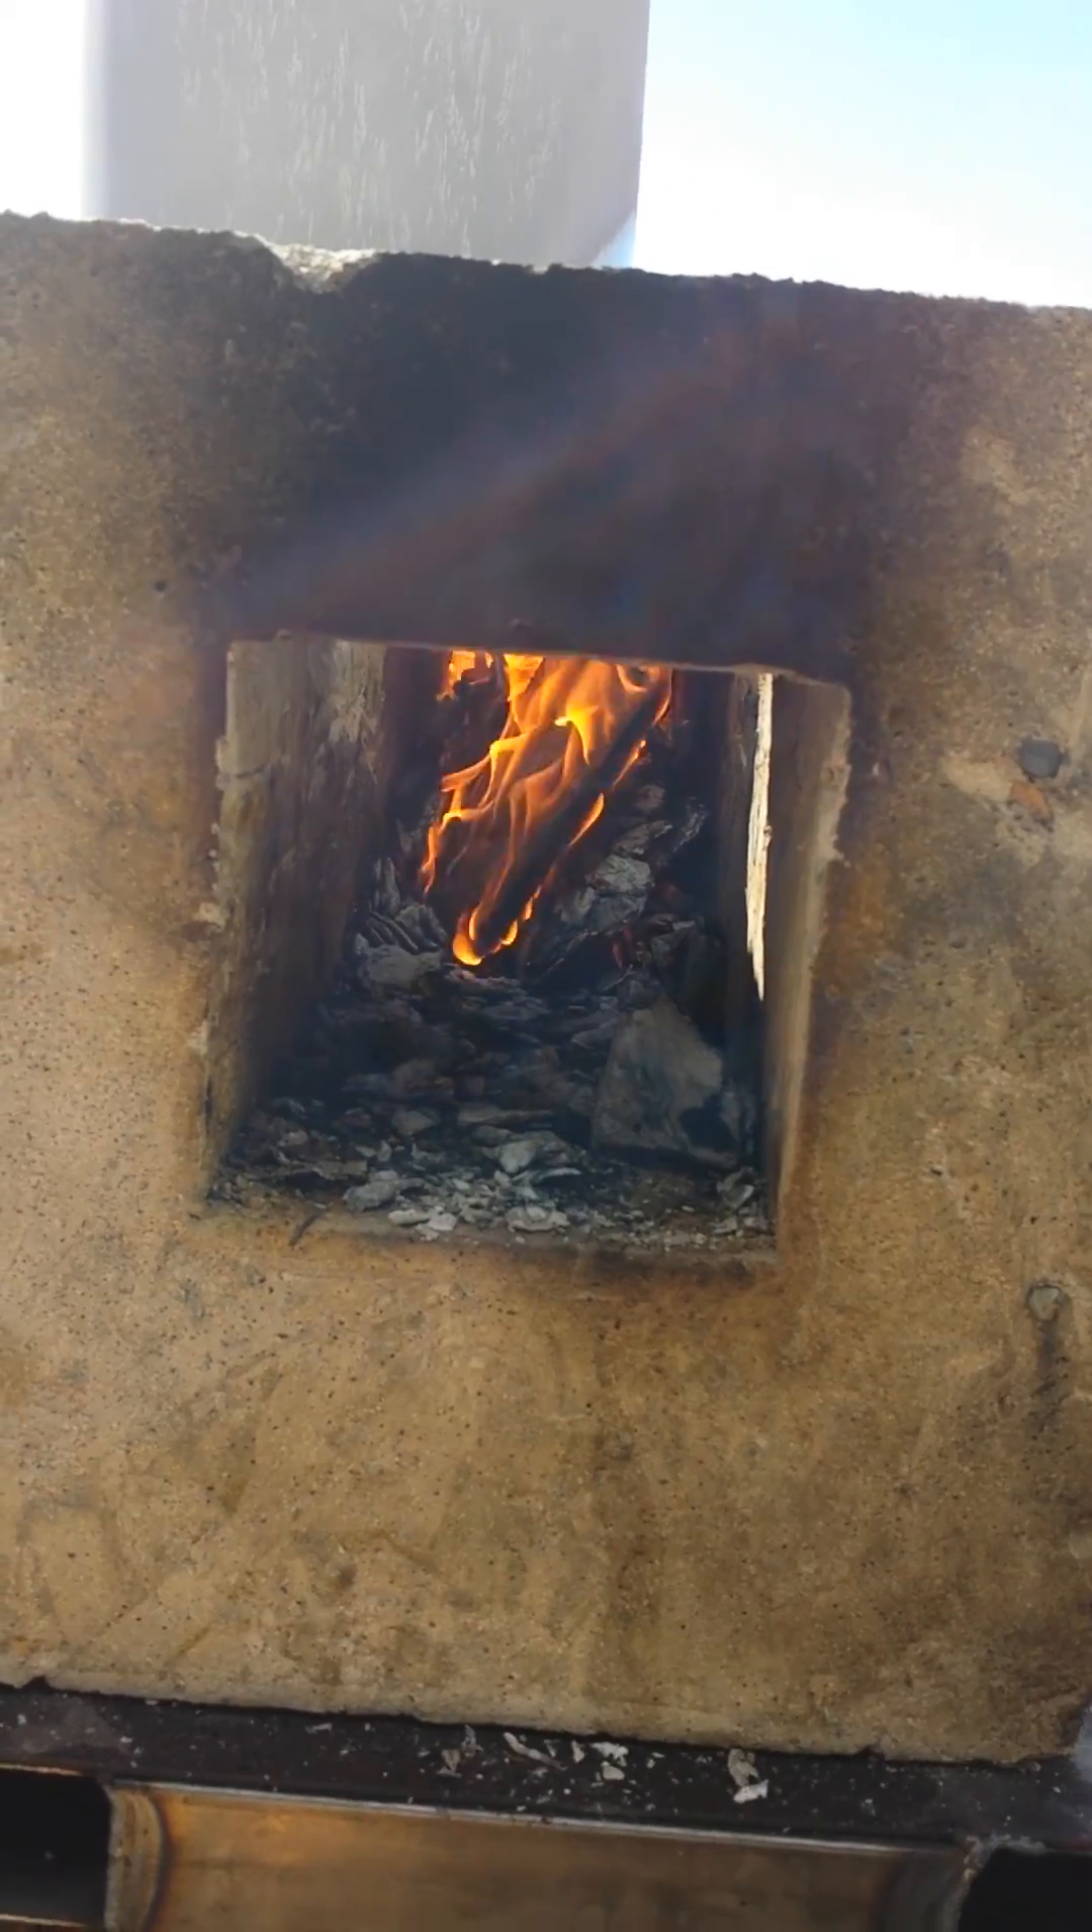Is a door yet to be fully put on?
Yes.